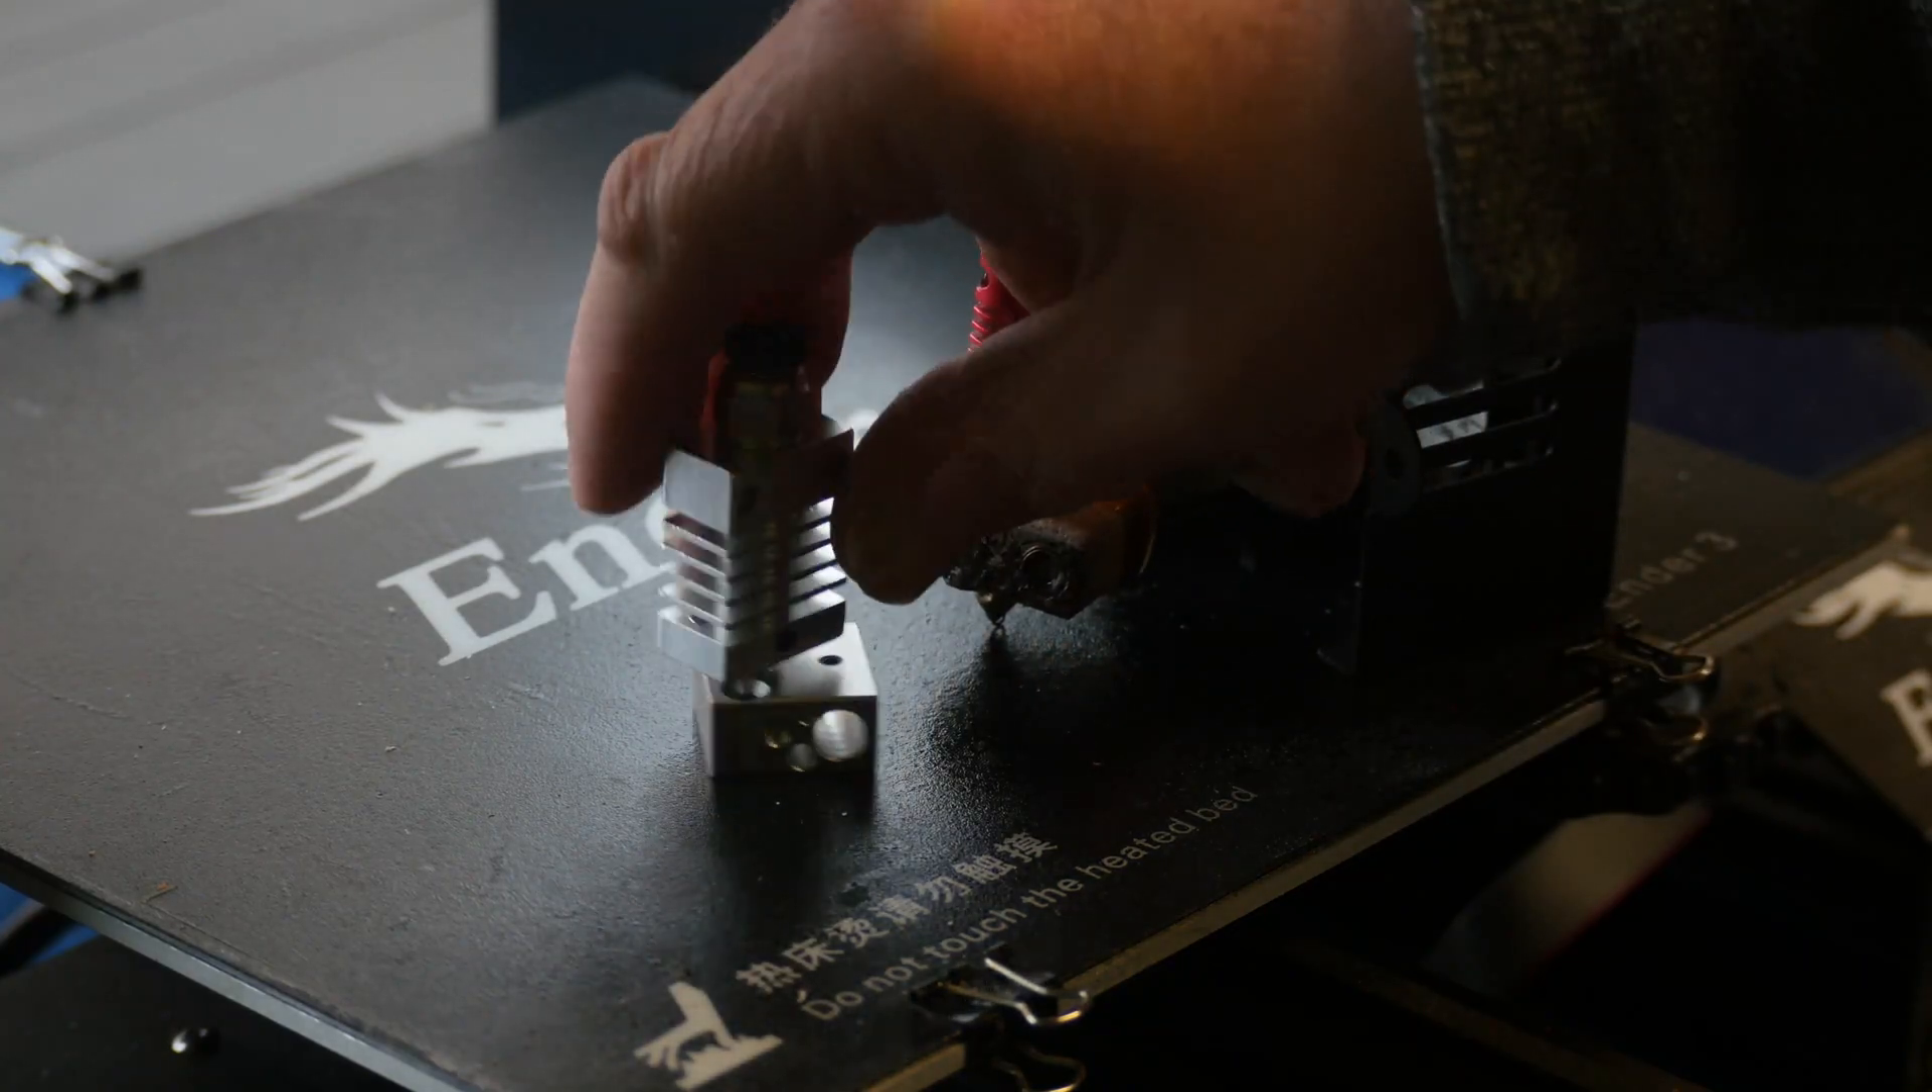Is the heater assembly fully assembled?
No.